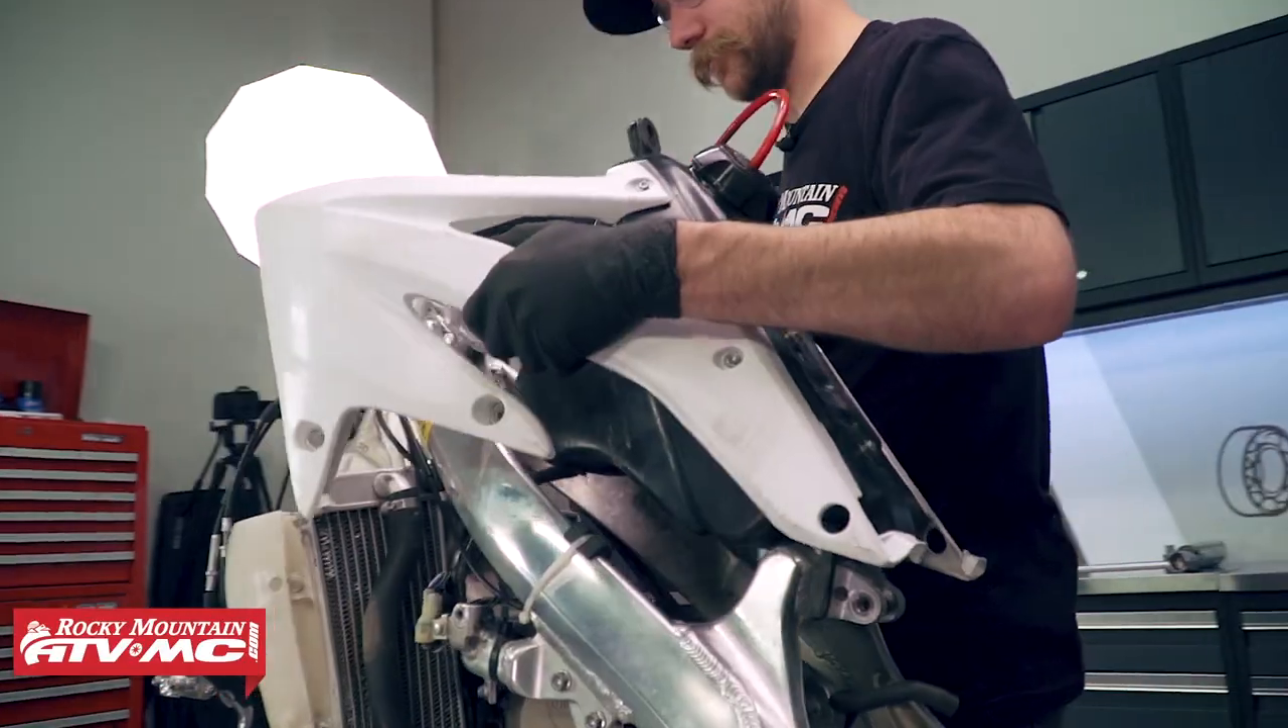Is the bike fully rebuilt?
No.